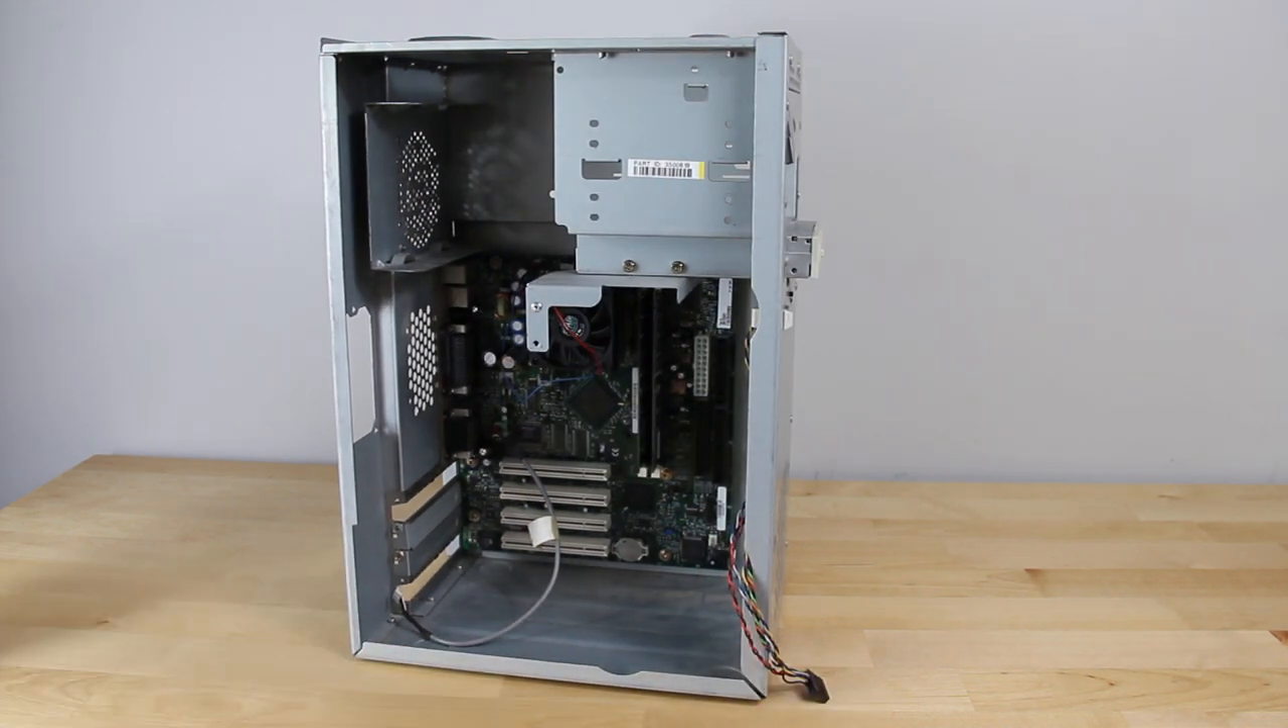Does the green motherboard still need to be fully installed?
No.